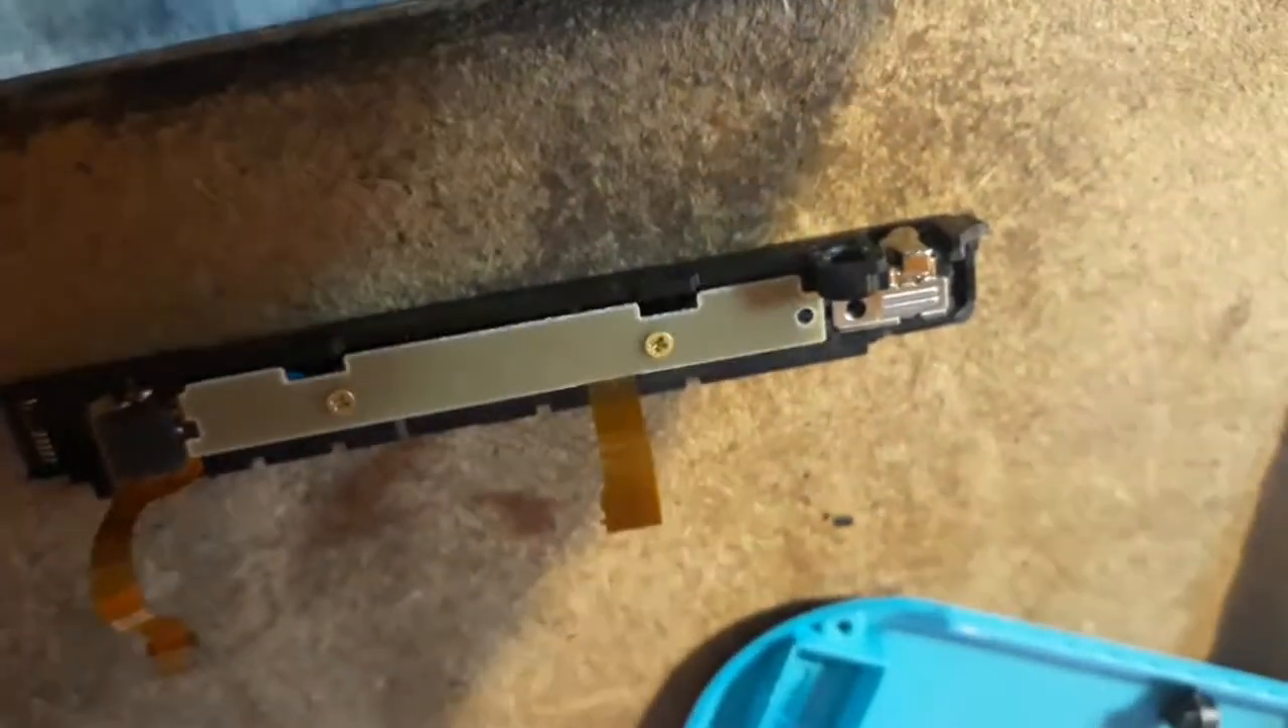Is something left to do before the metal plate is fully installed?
No.